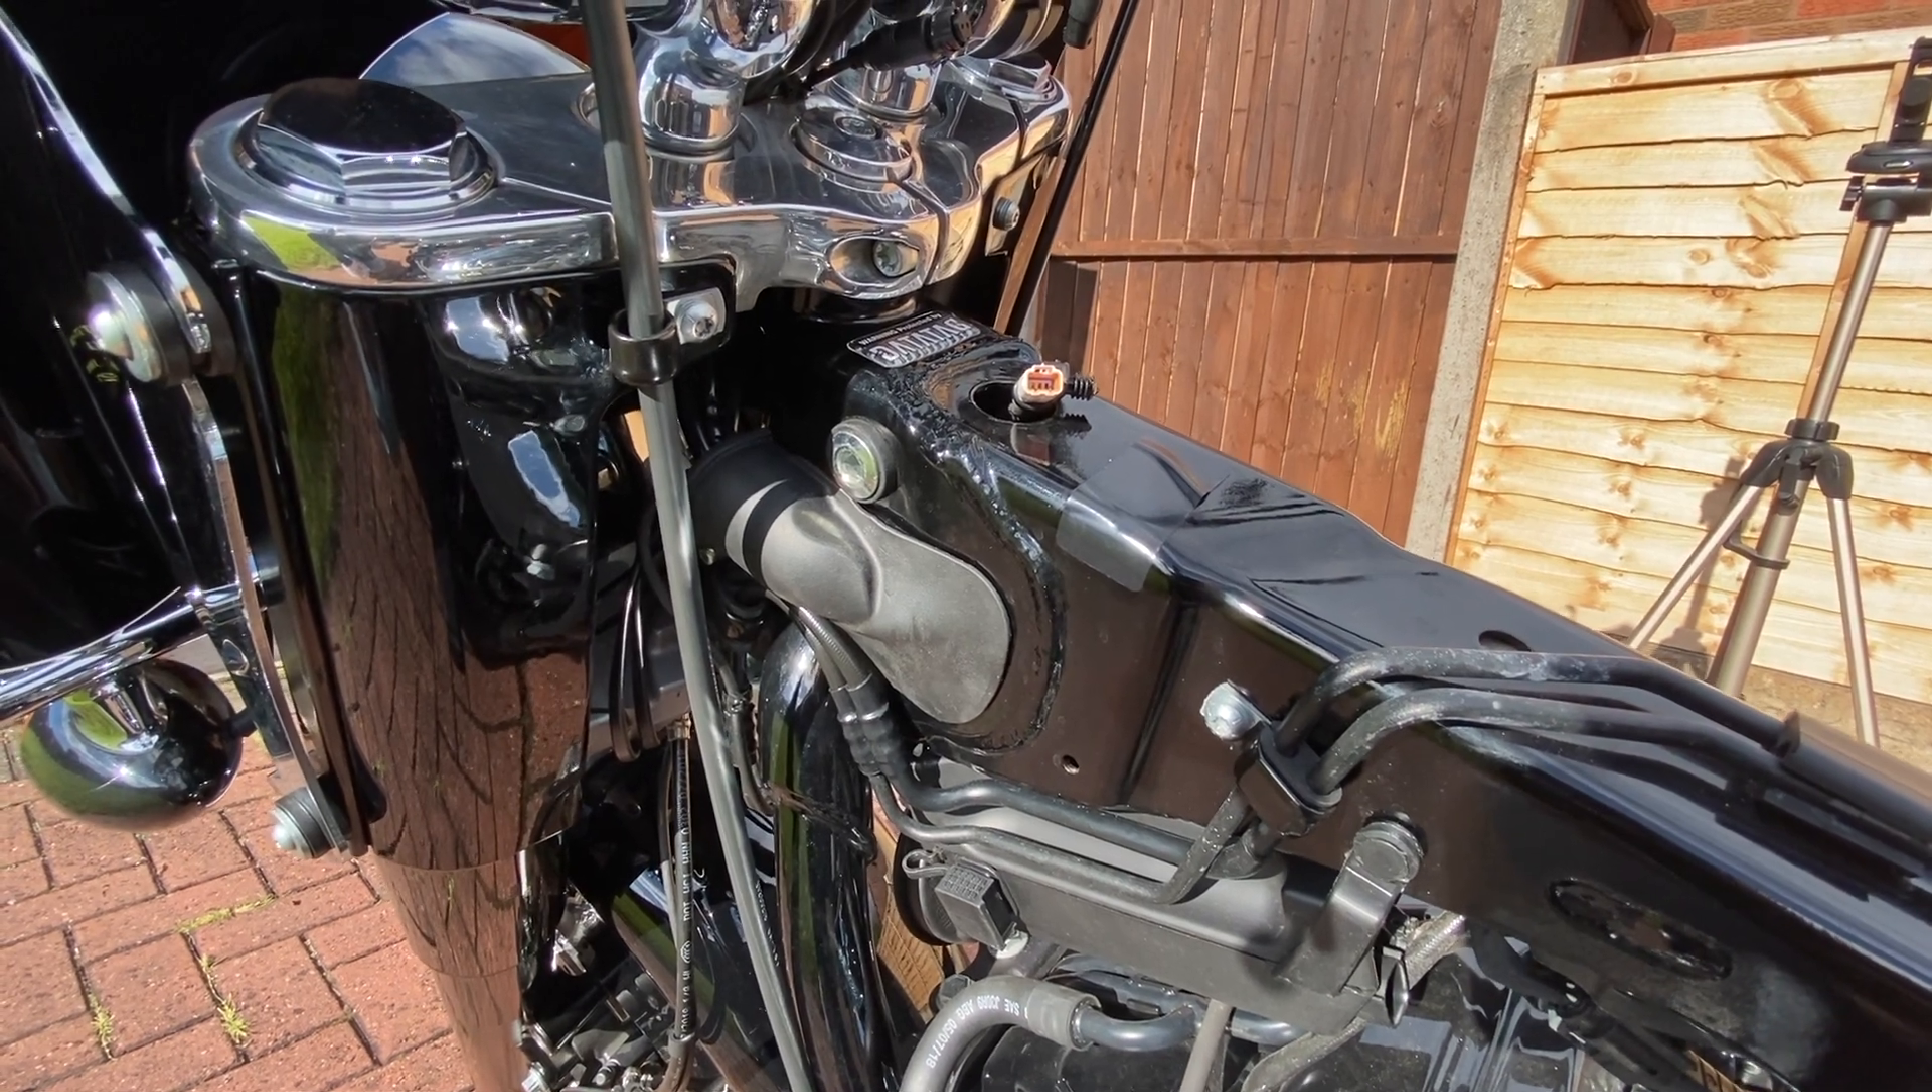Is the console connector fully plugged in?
No.